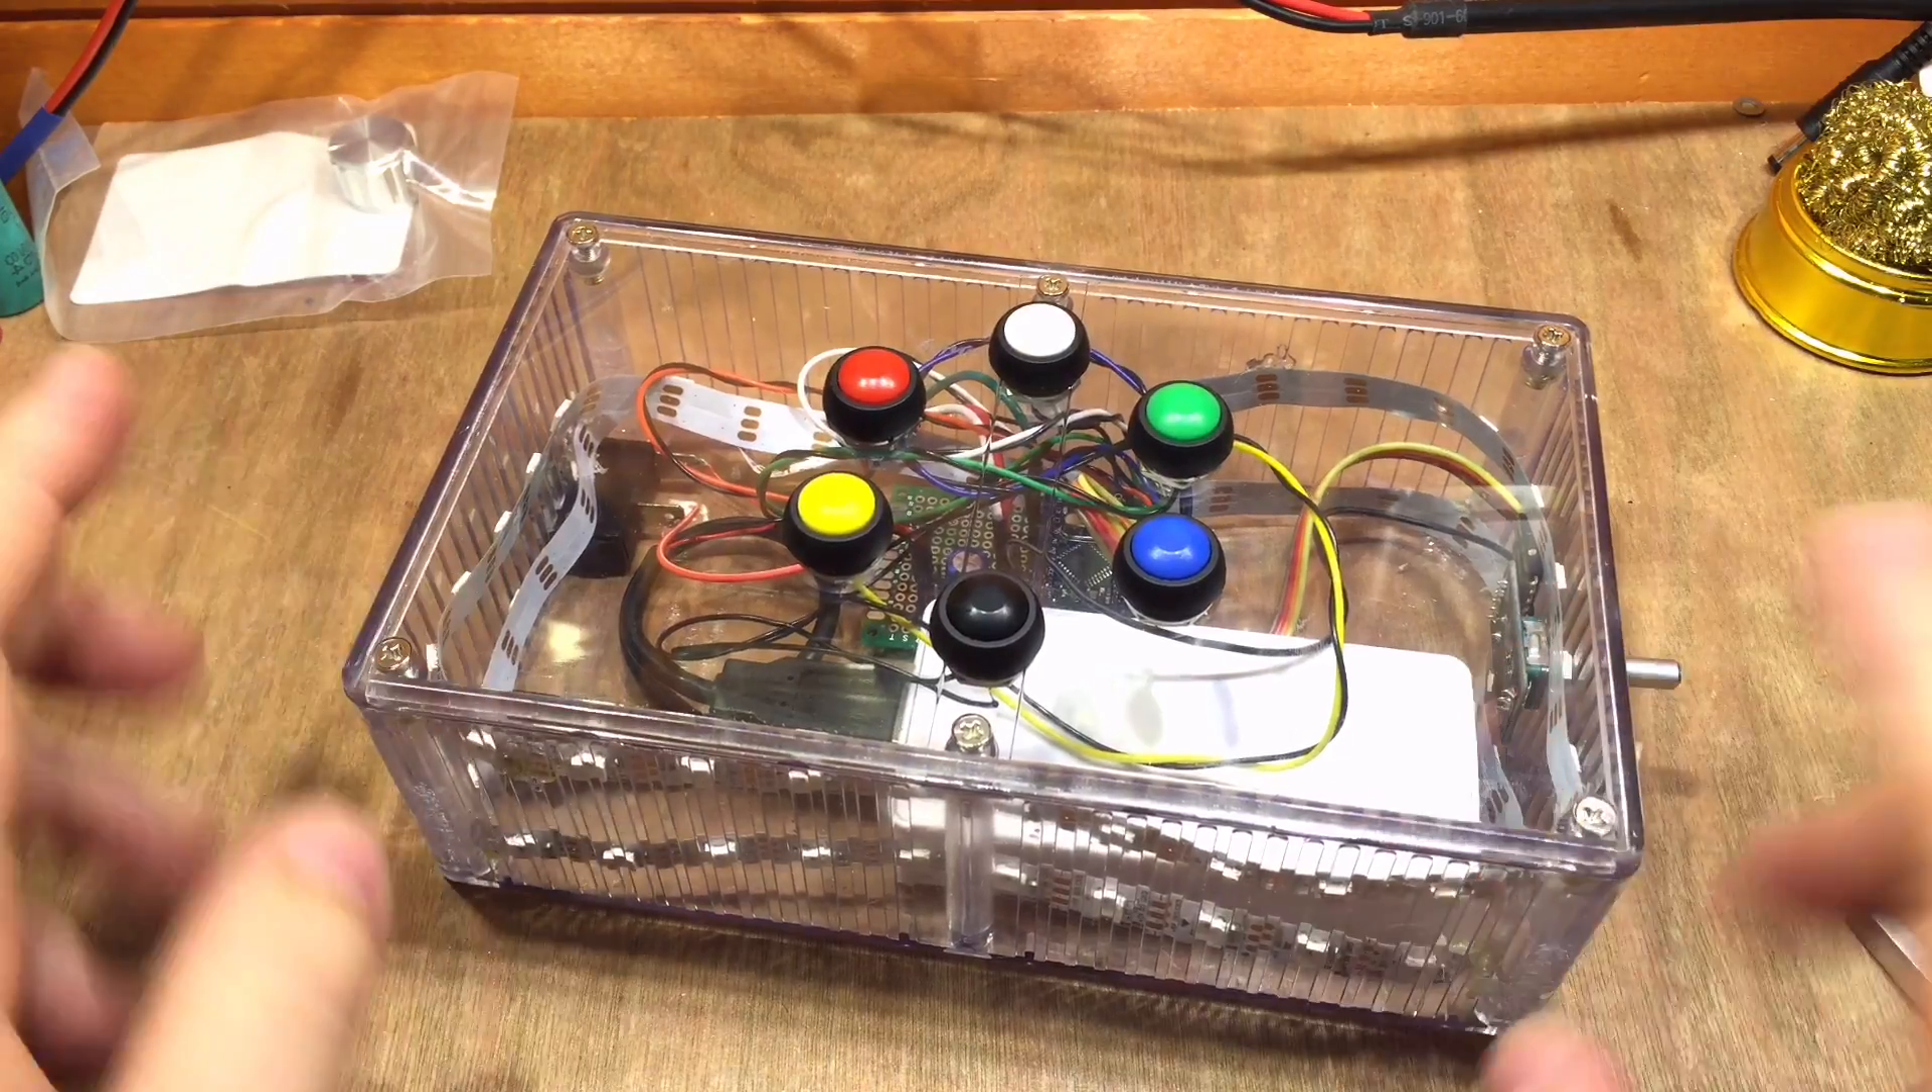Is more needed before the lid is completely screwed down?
No.